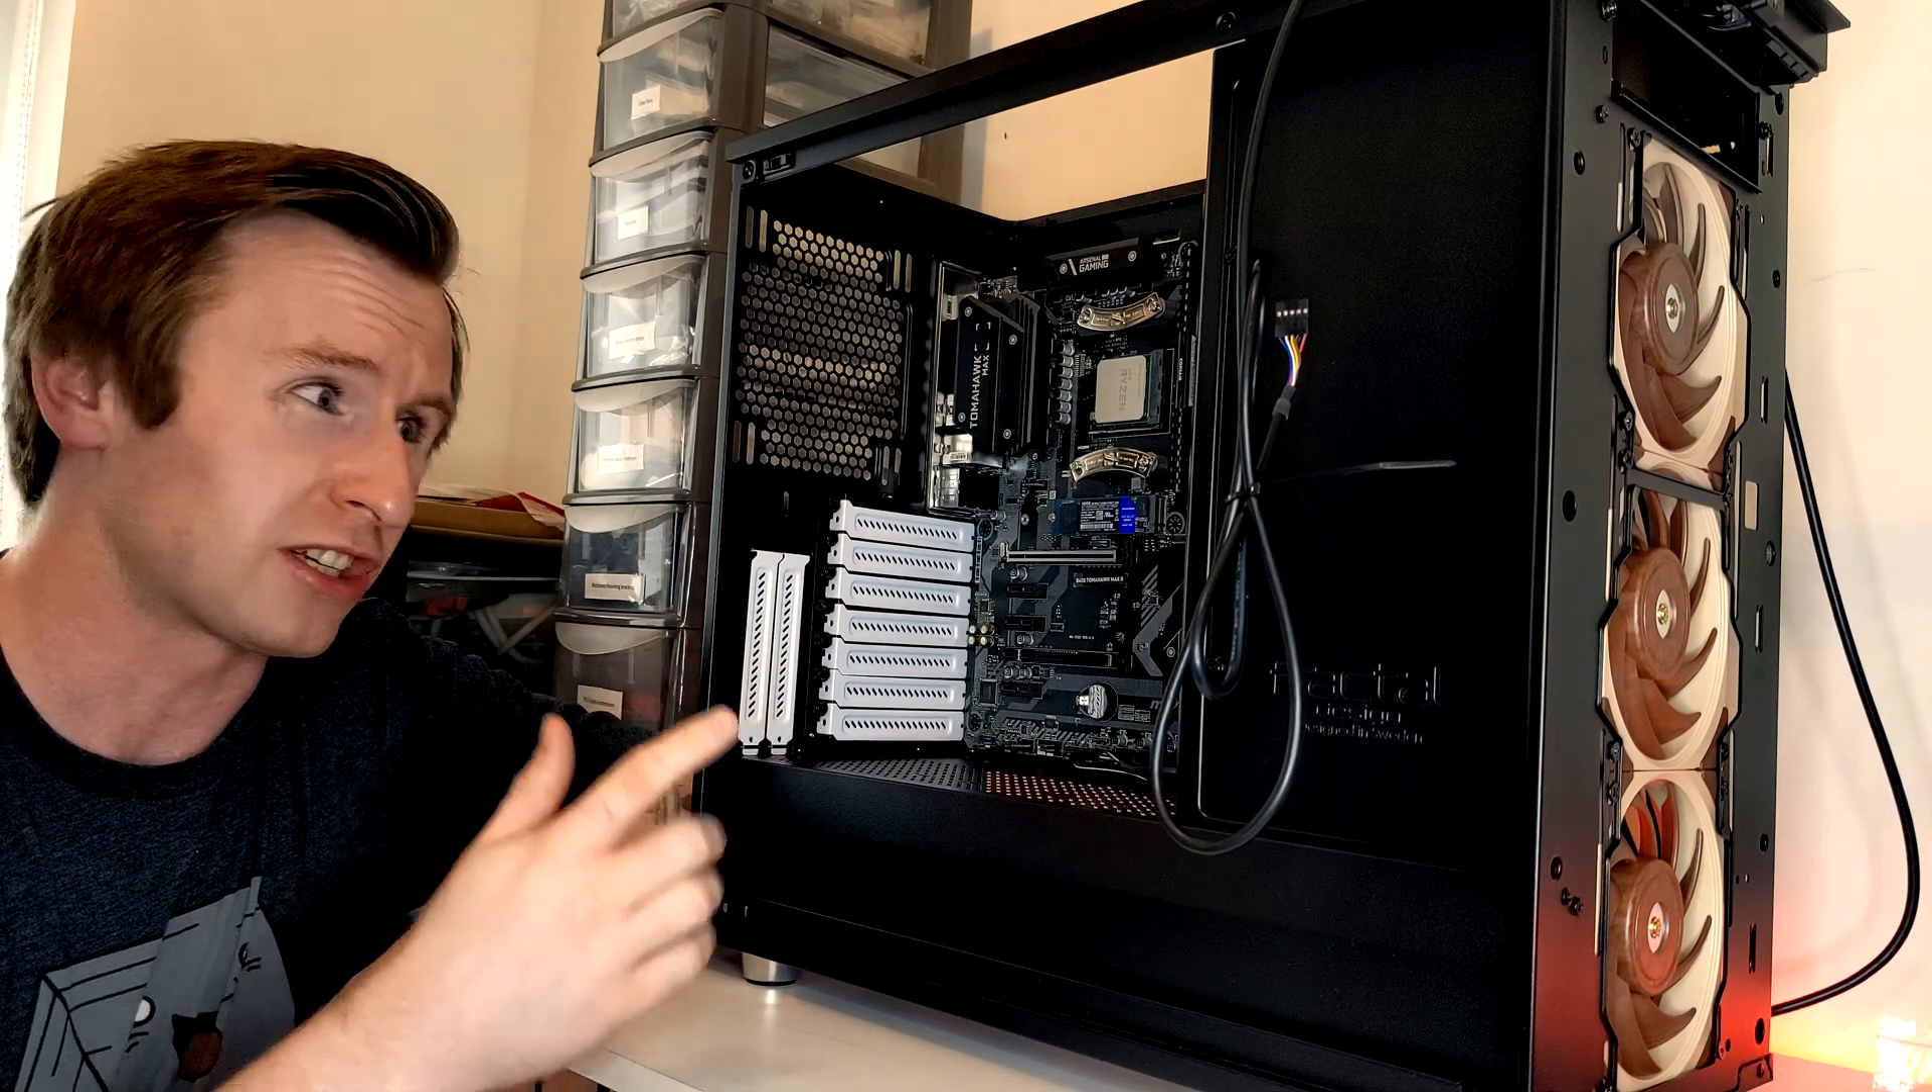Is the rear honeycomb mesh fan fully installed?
No.